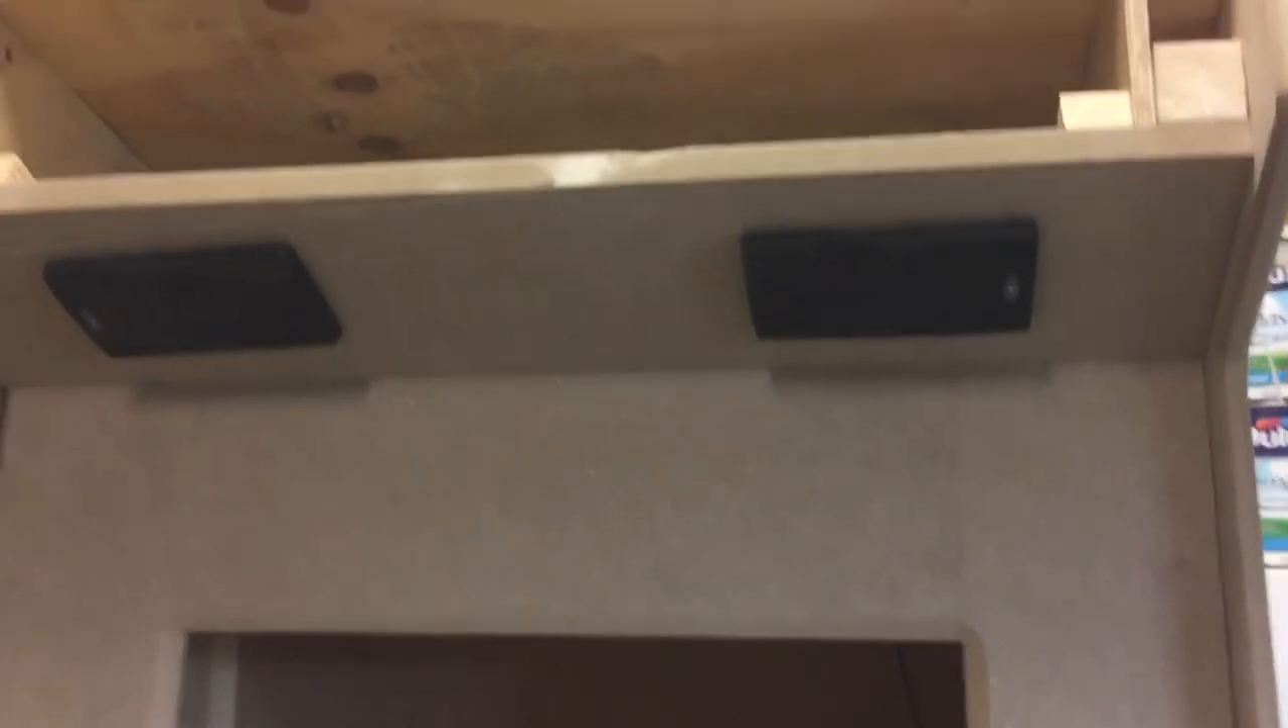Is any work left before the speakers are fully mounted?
No.